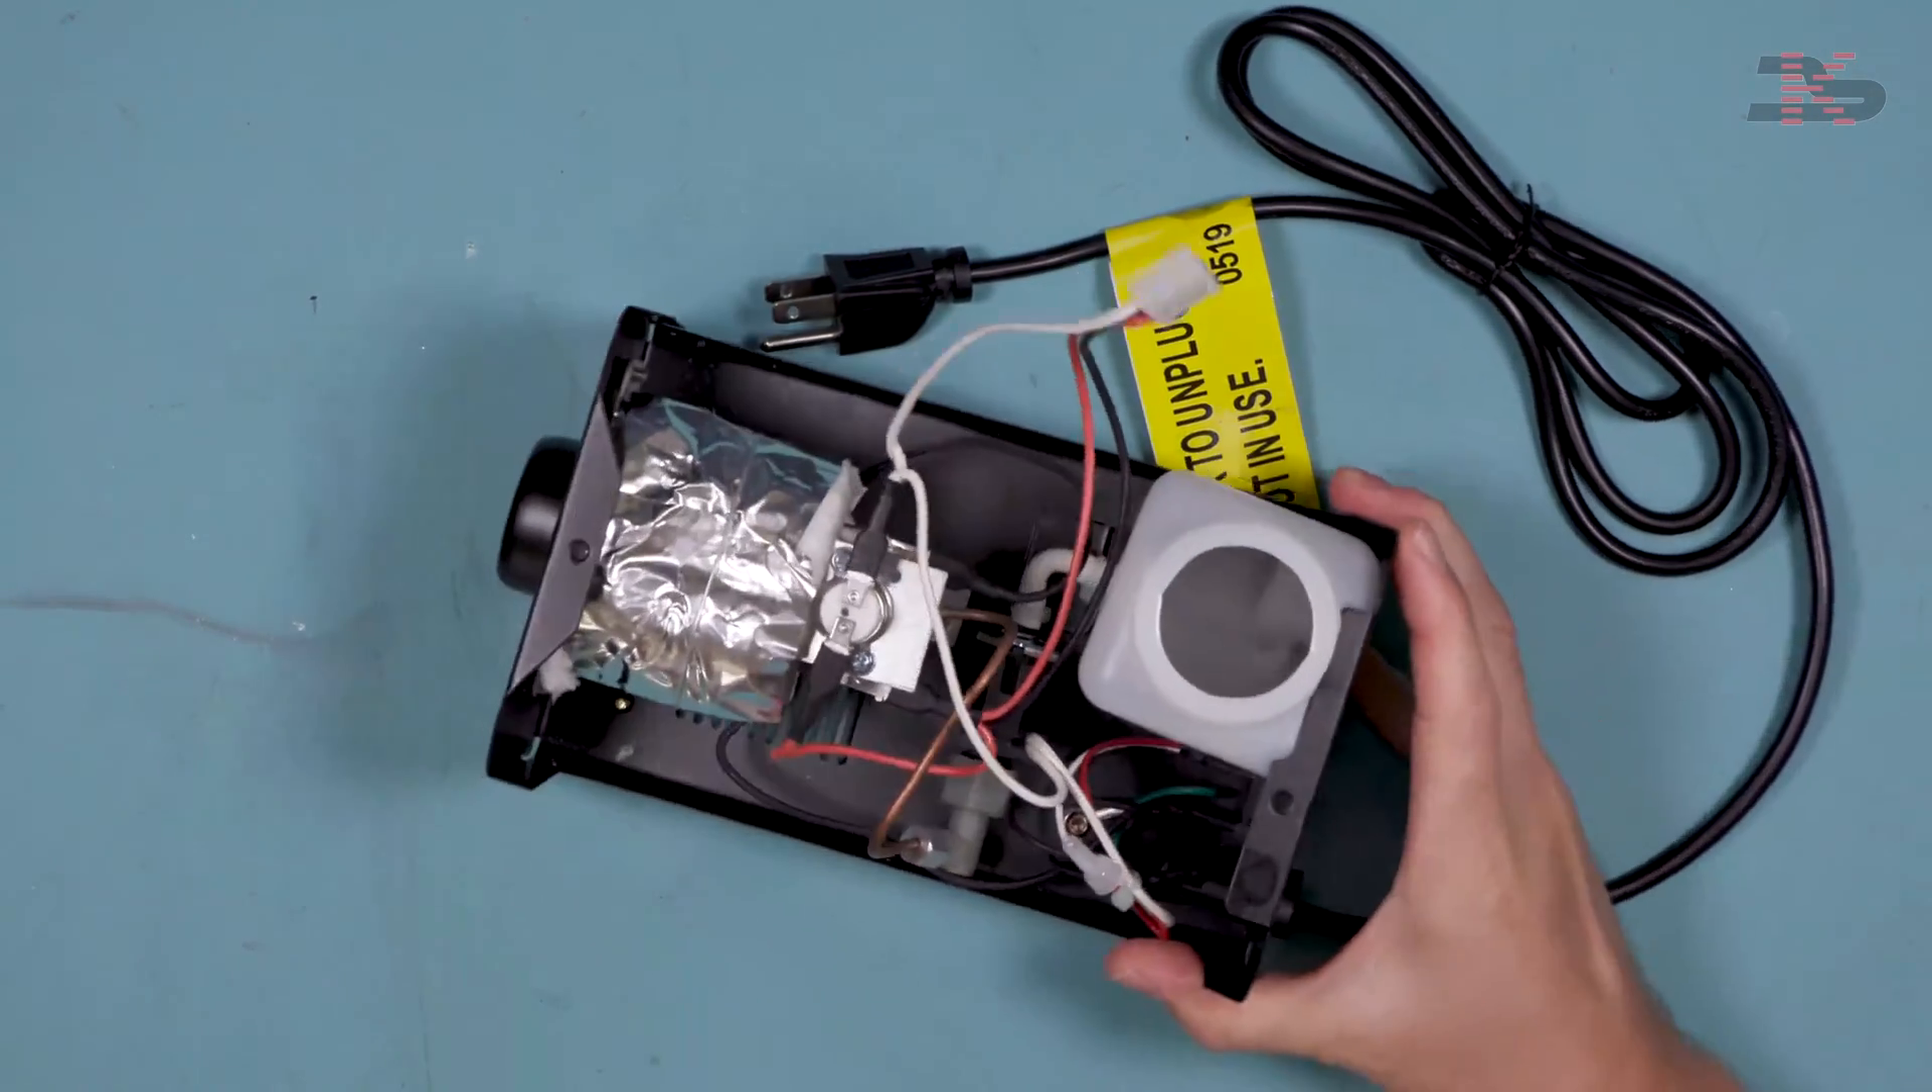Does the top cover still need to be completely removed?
No.